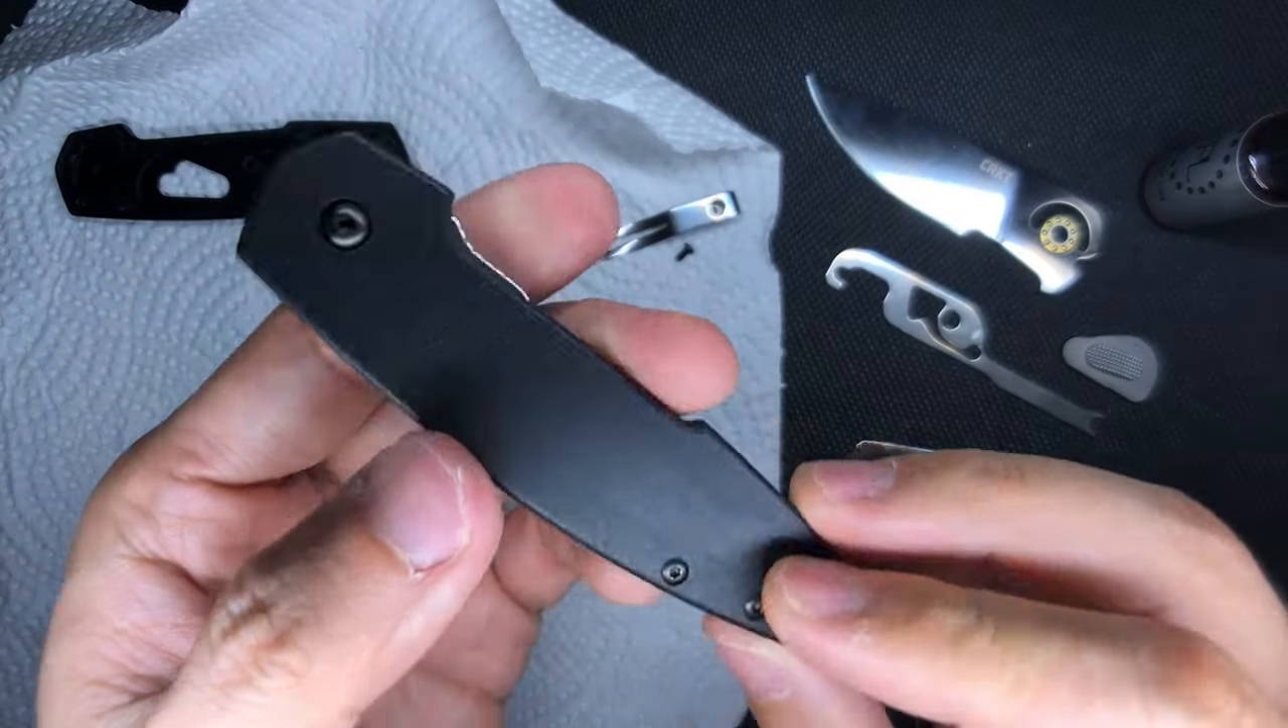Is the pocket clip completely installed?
No.